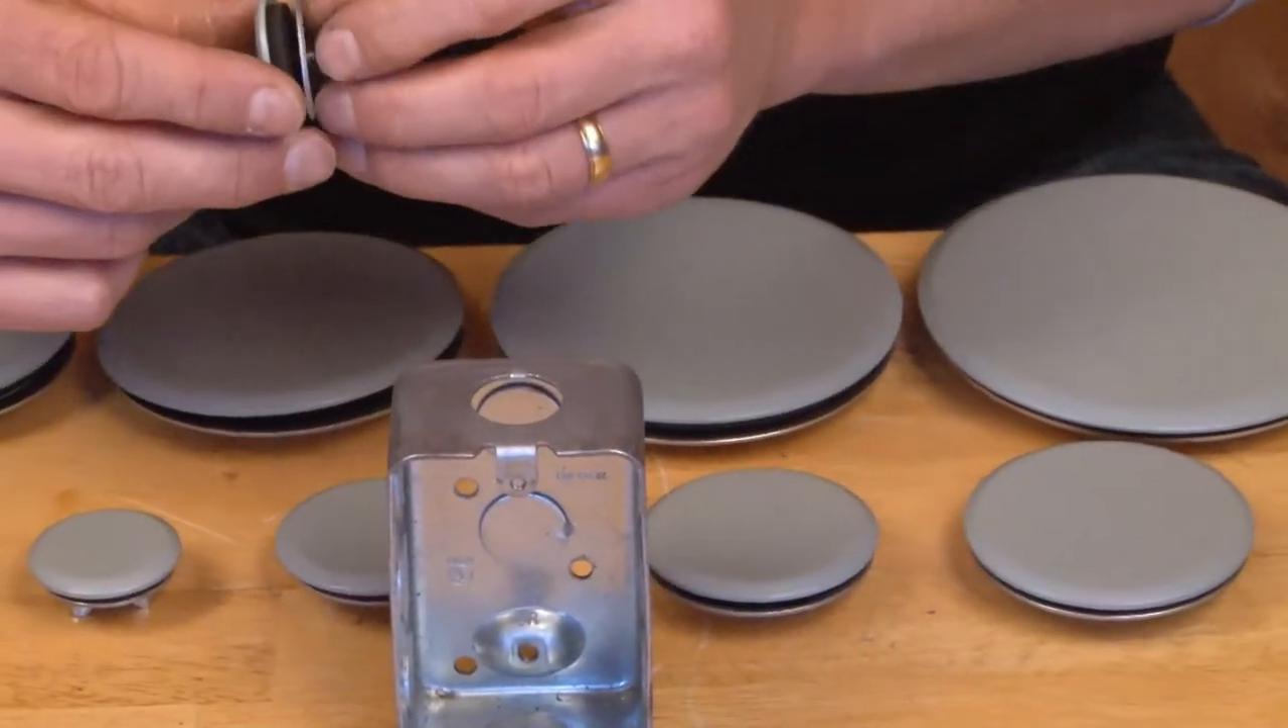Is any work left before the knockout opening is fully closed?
Yes.